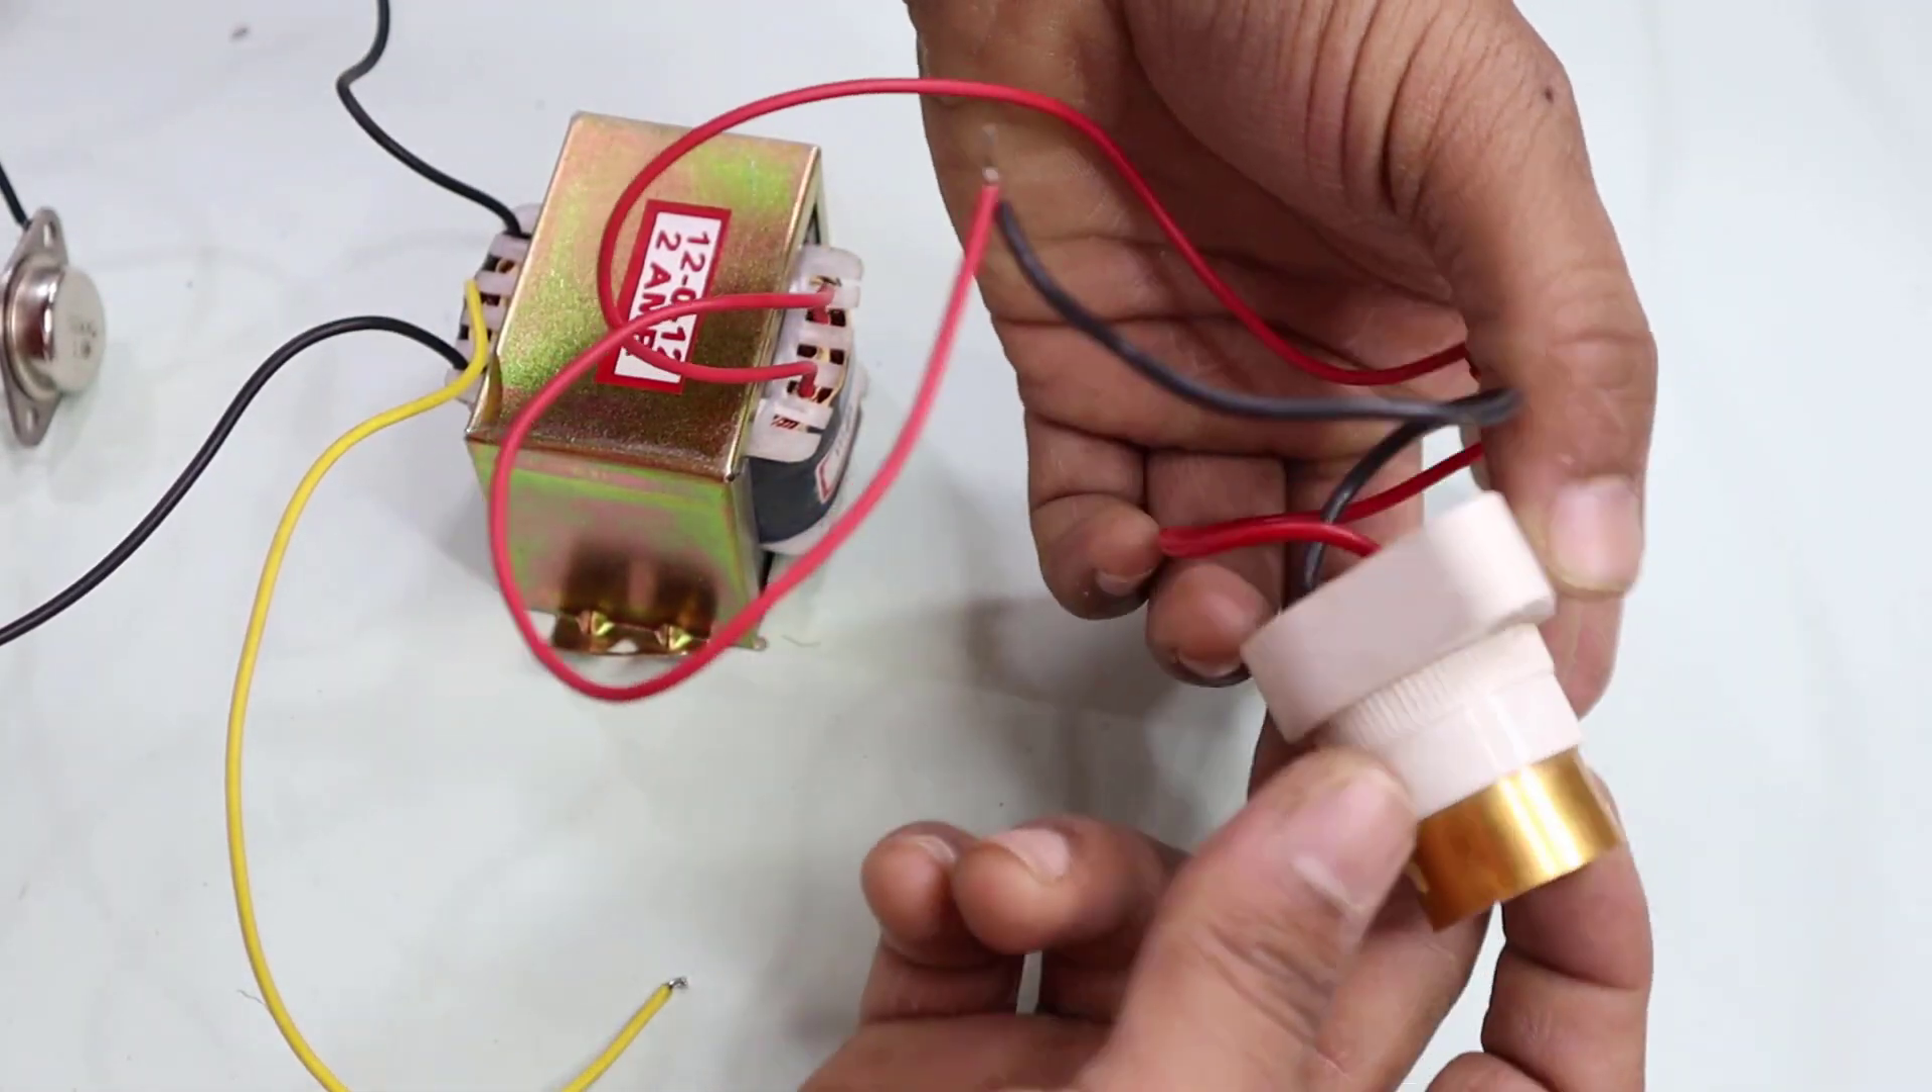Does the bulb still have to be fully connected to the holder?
Yes.